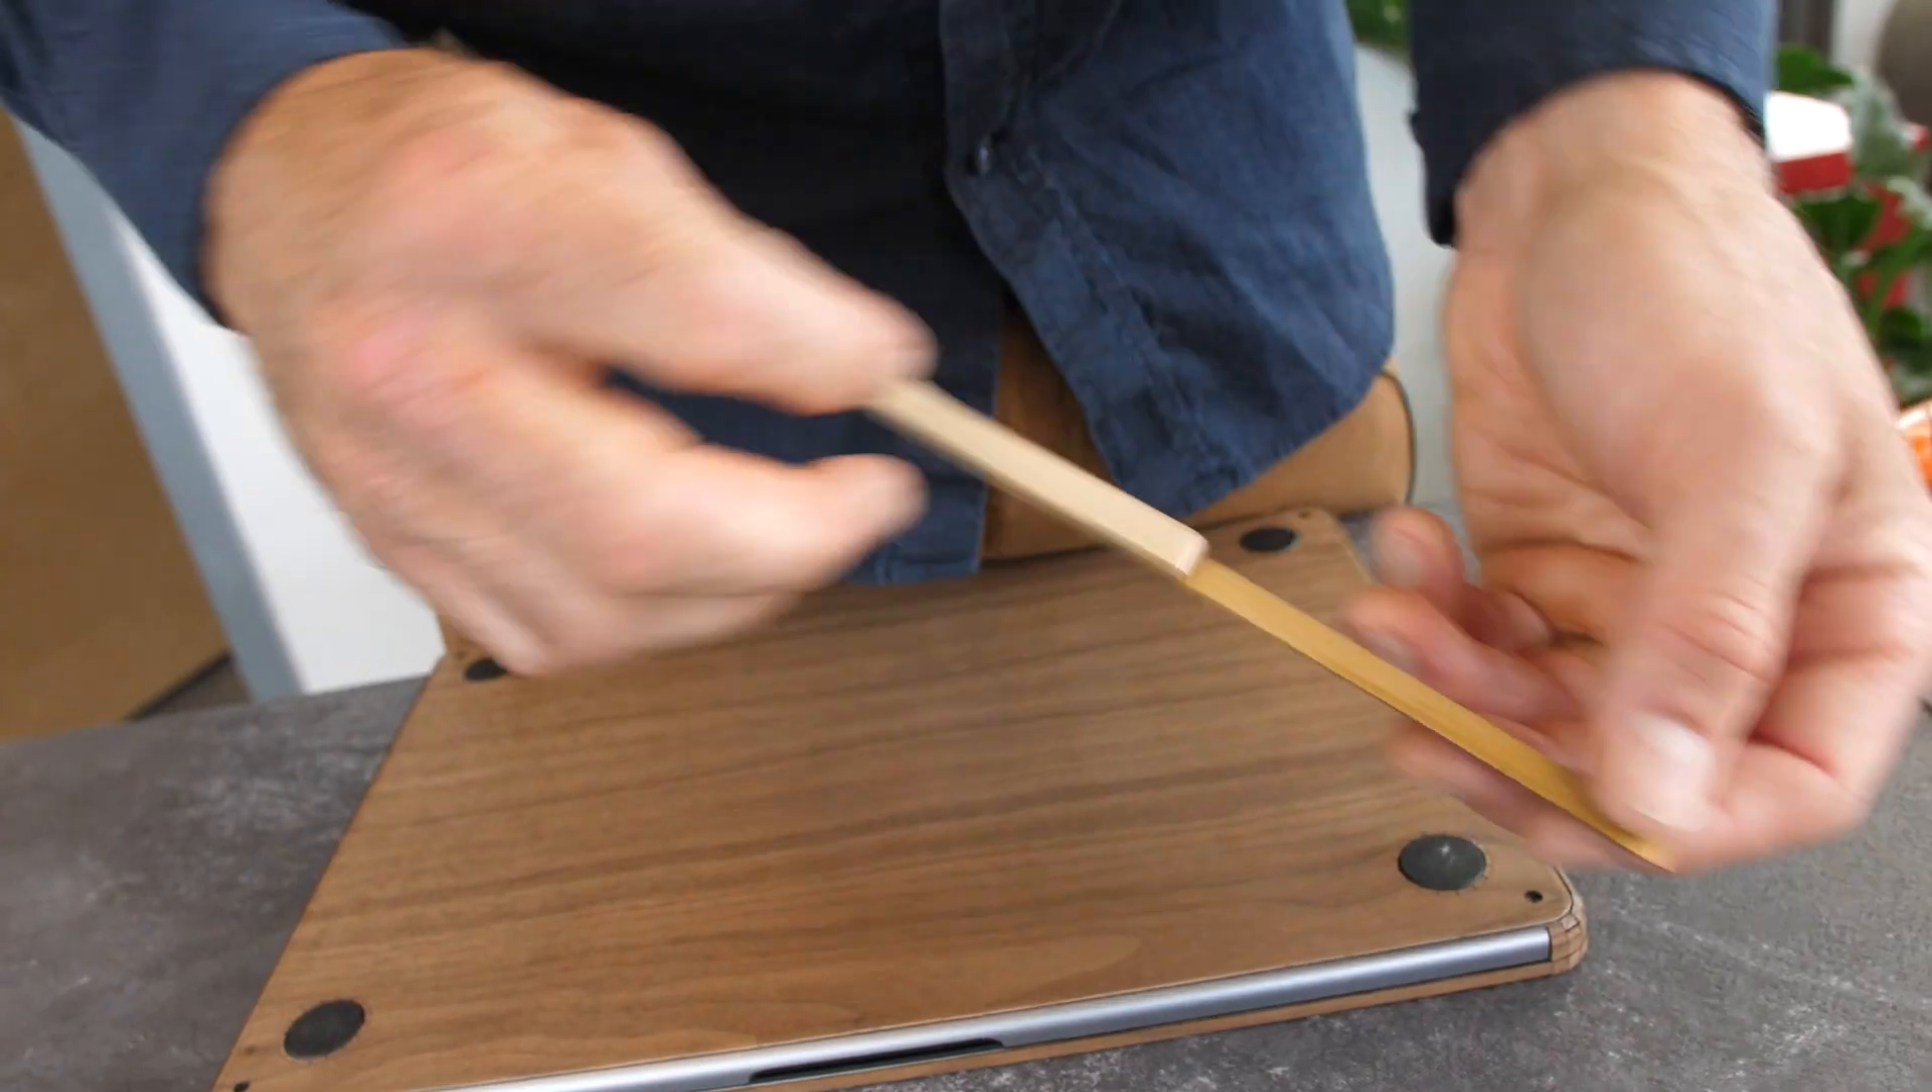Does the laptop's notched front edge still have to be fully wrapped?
Yes.